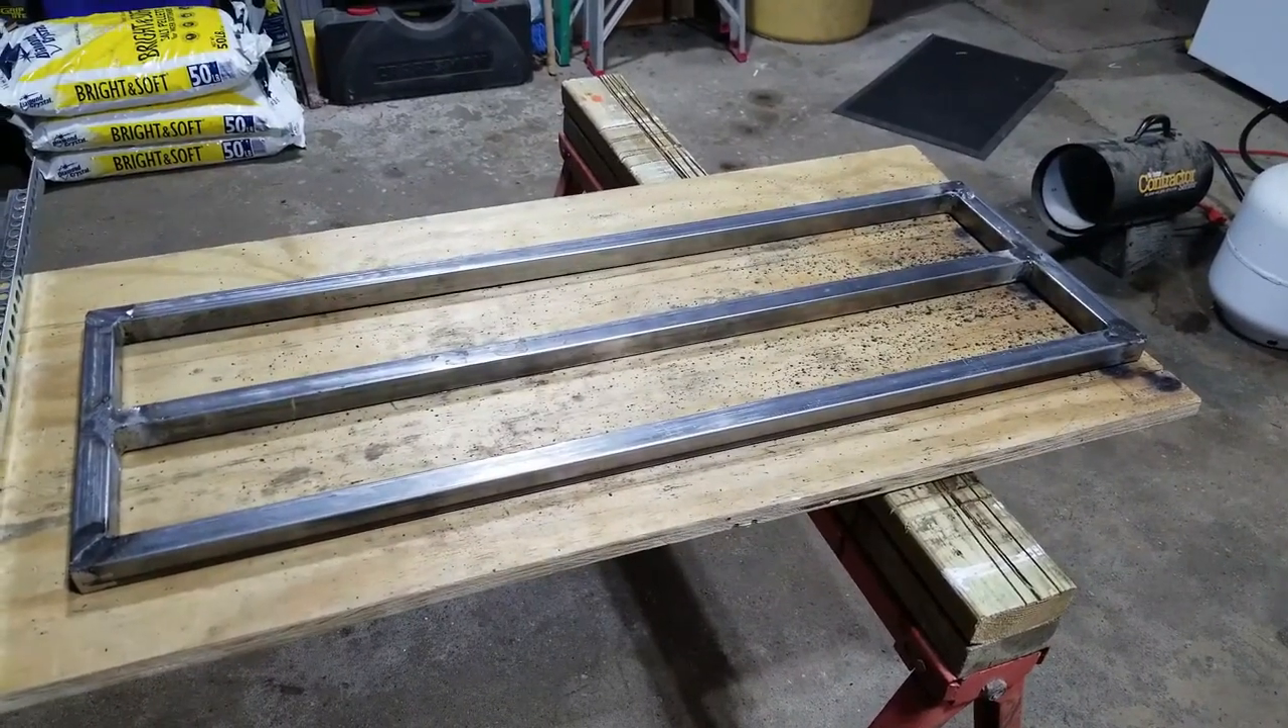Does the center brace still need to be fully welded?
No.